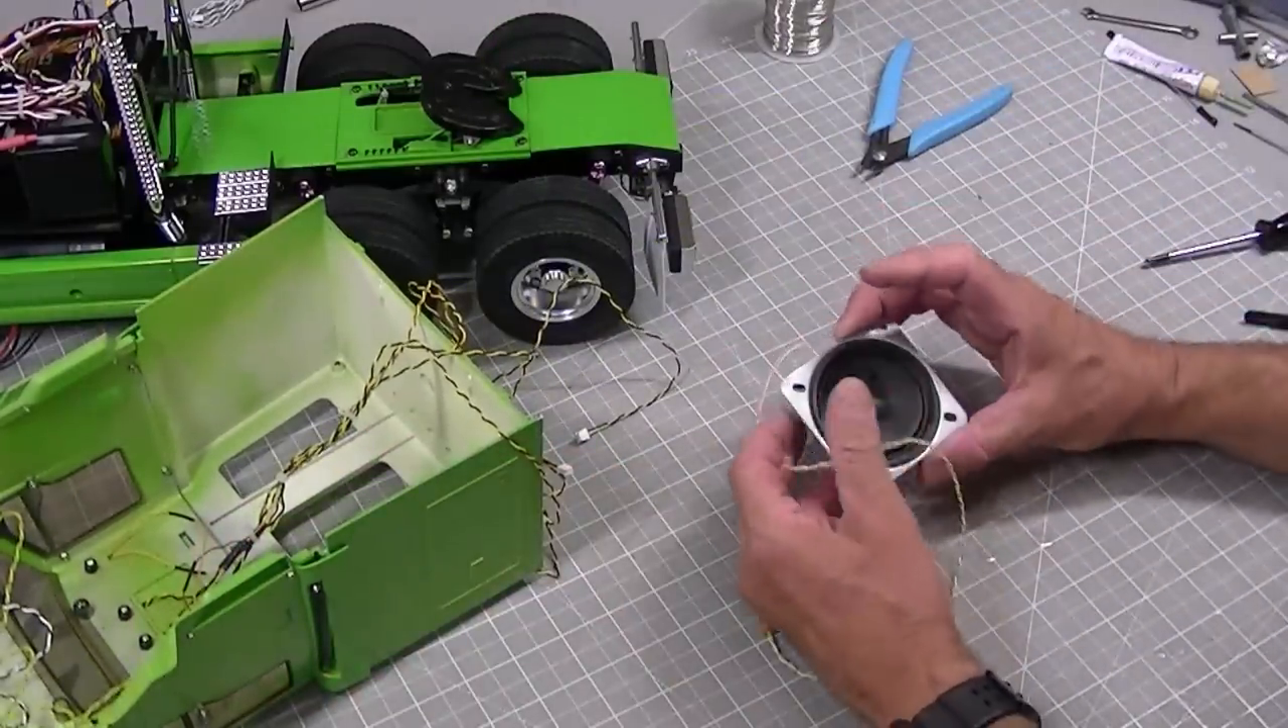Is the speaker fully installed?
No.